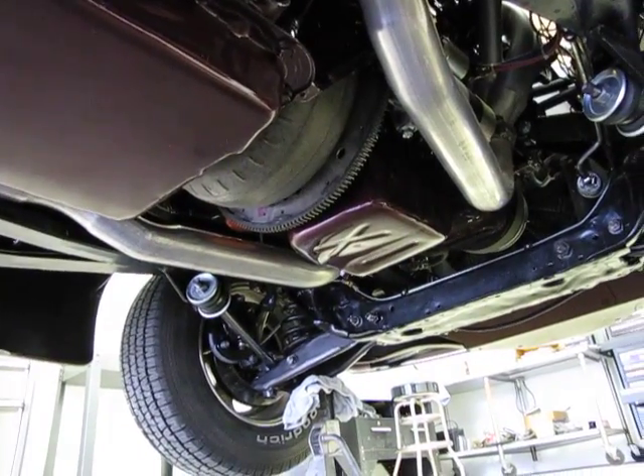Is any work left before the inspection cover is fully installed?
Yes.